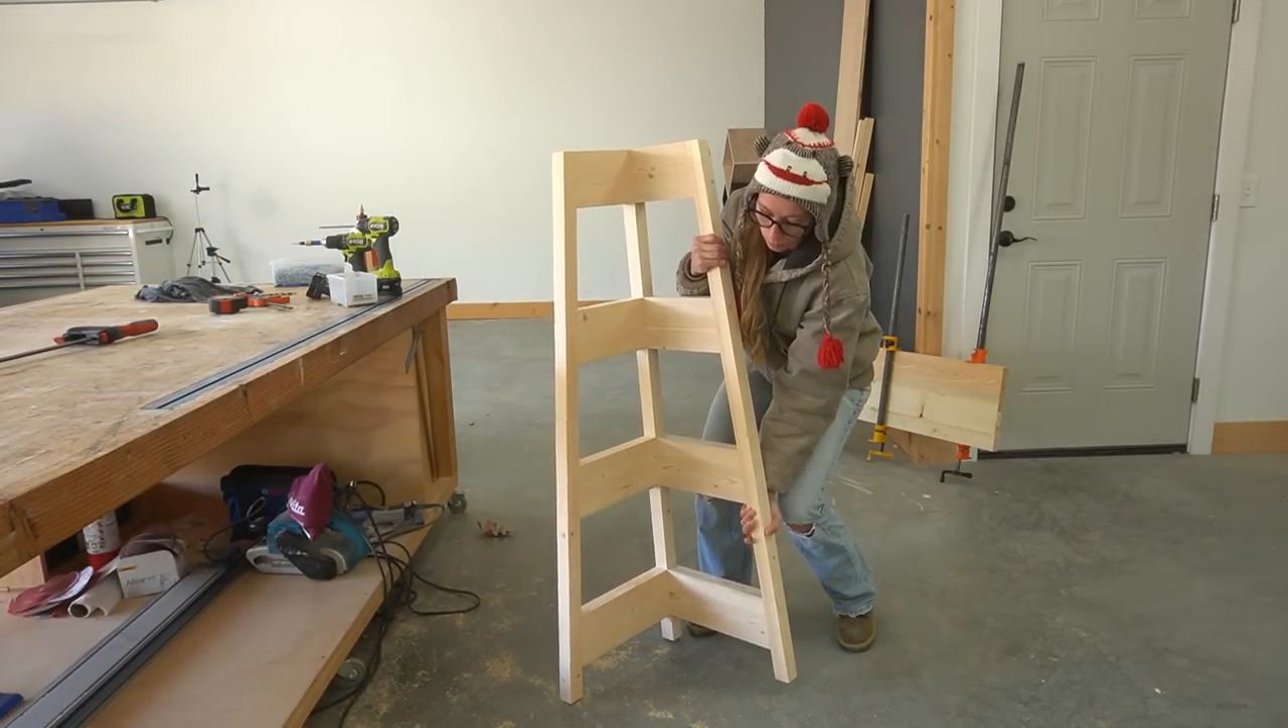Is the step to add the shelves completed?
No.